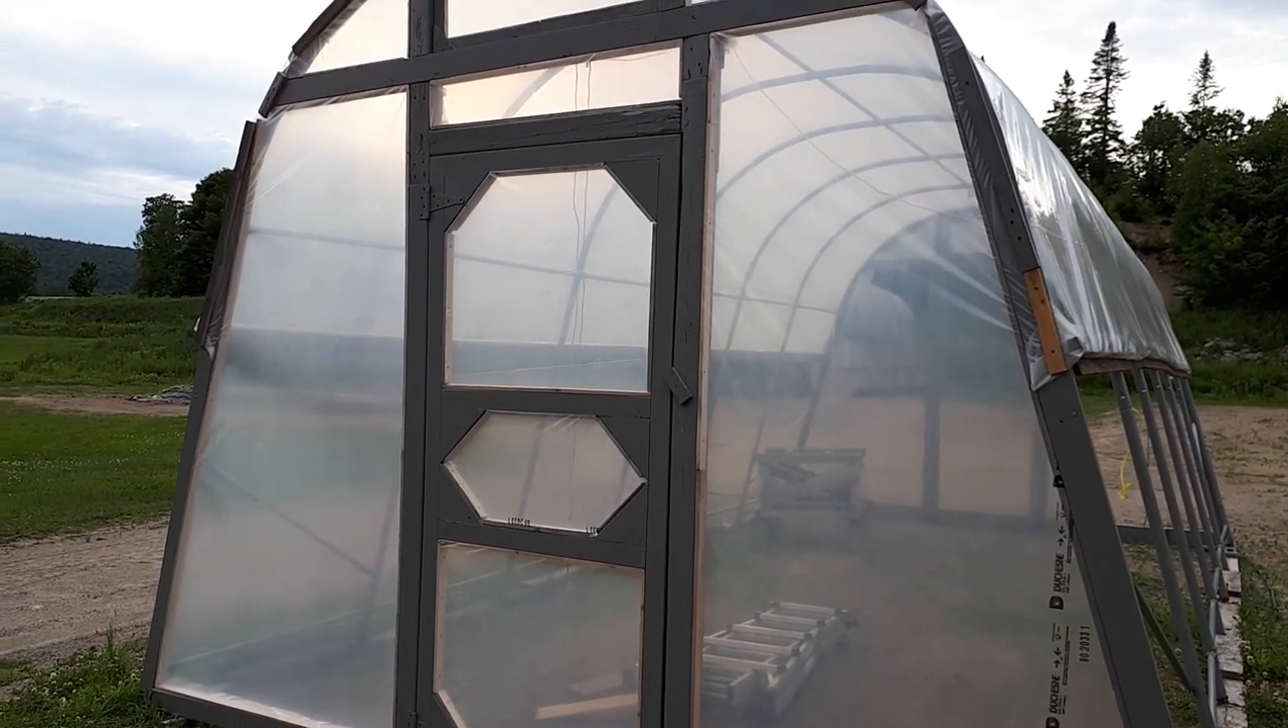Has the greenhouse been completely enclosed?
No.